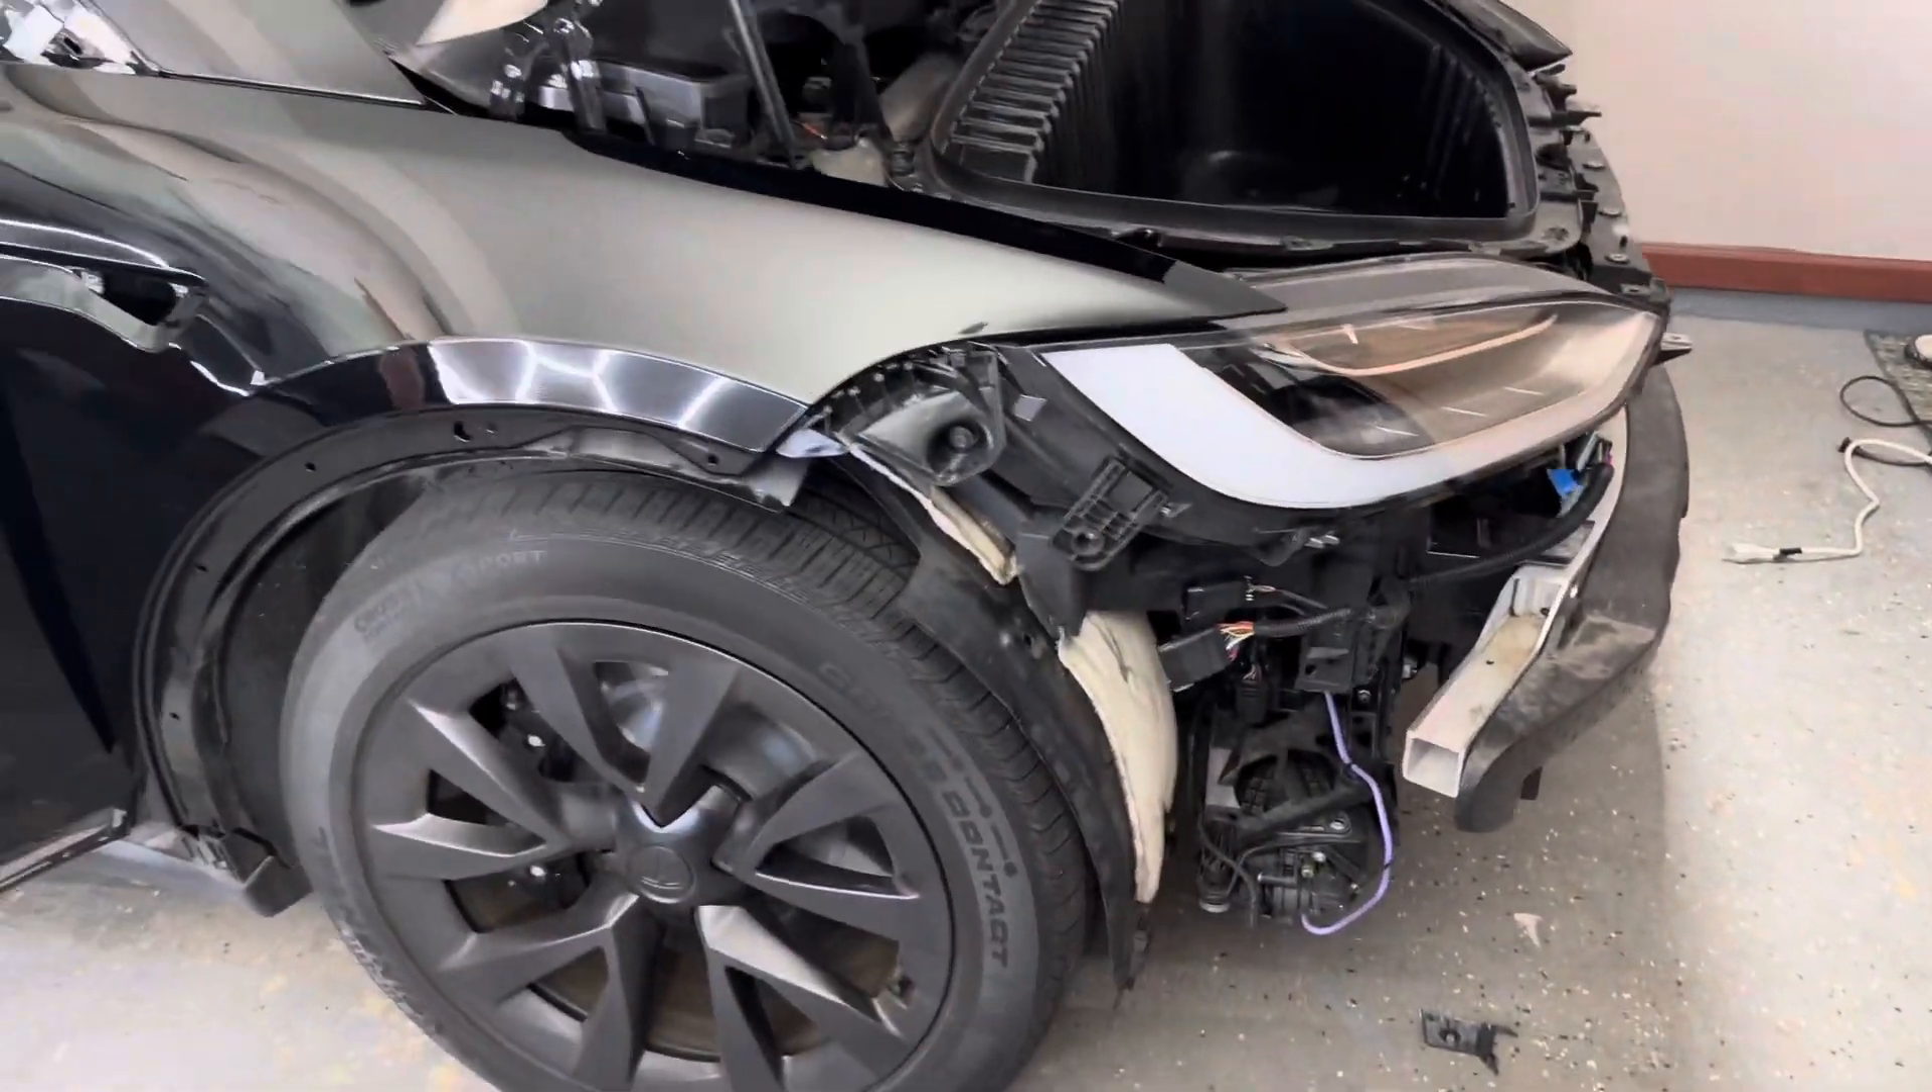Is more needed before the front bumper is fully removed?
No.